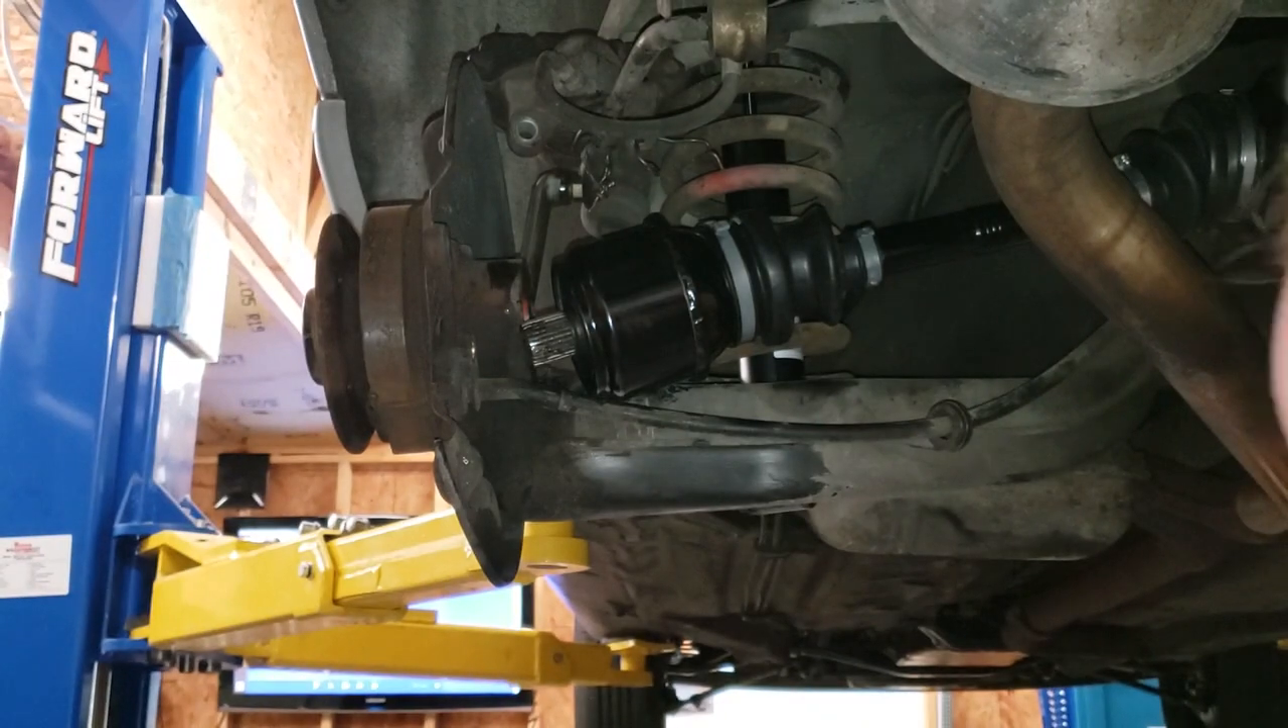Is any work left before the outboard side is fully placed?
Yes.